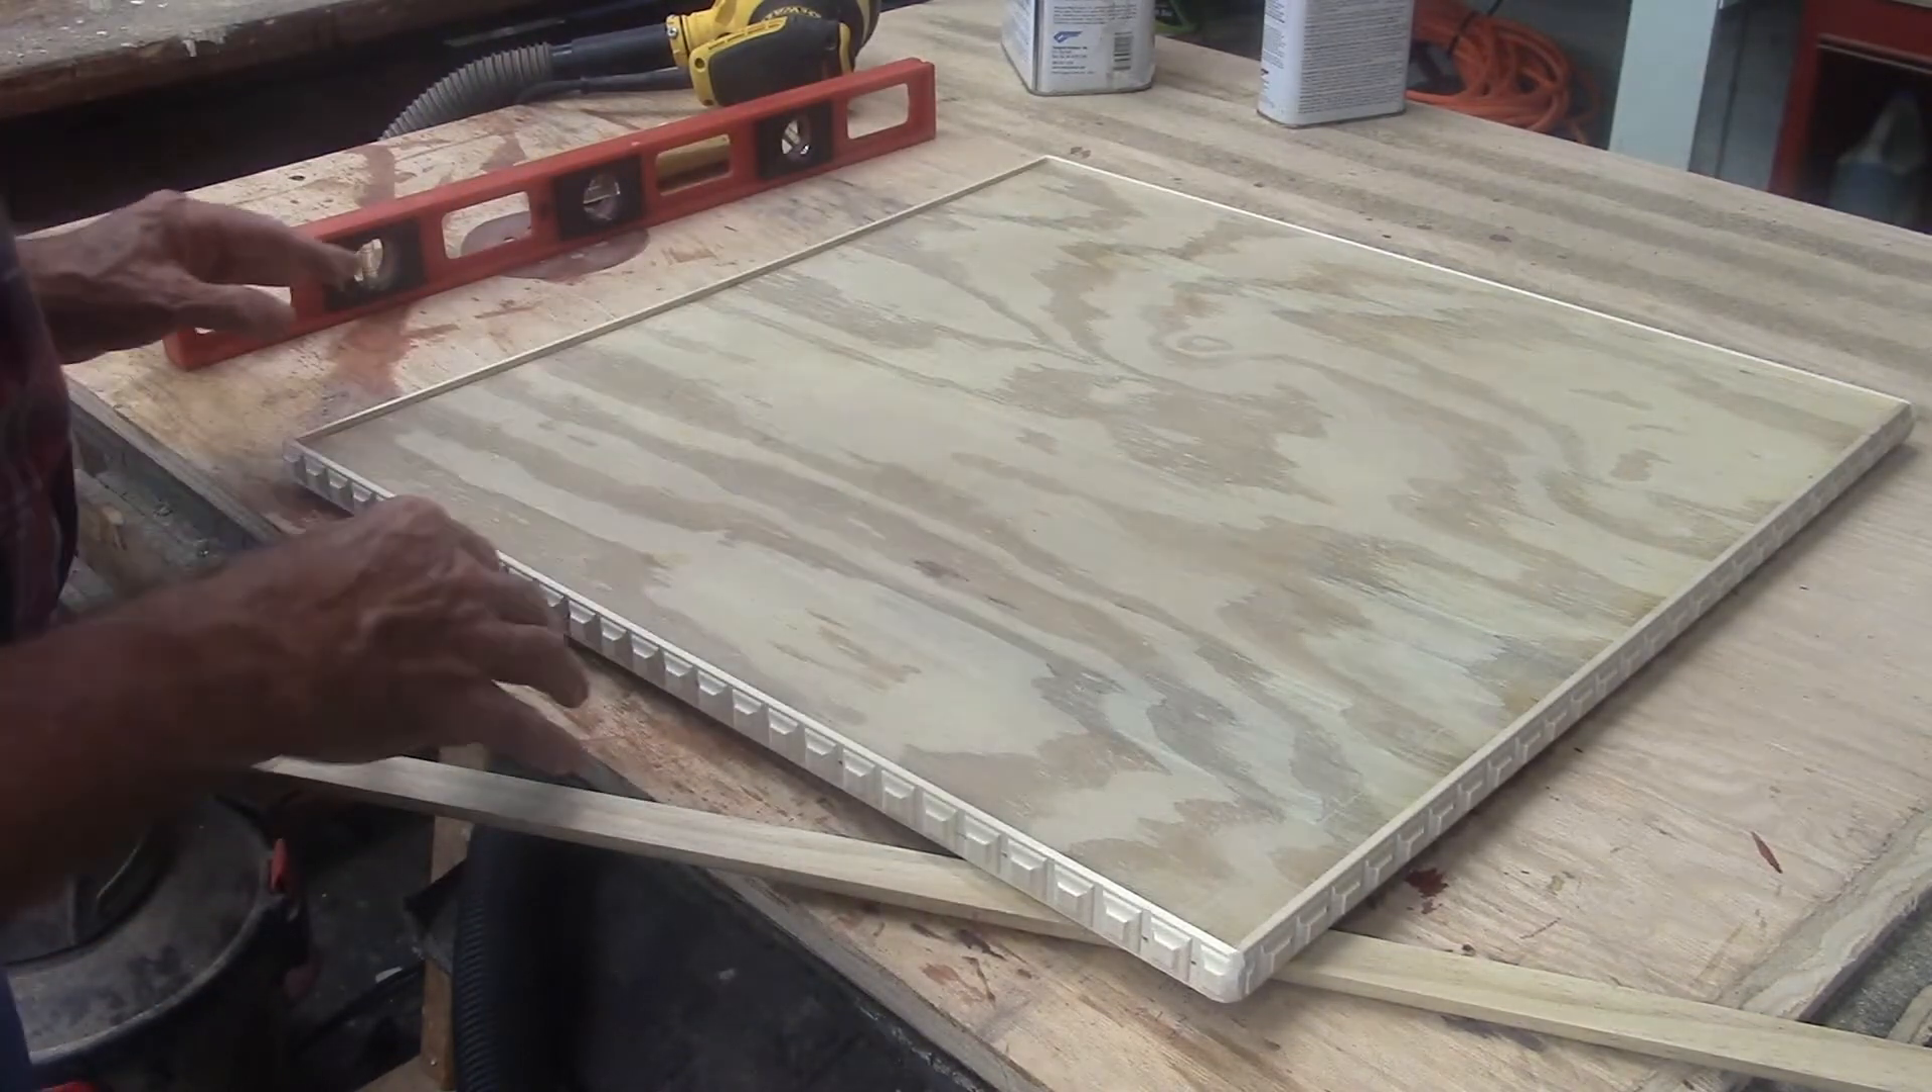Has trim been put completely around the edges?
Yes.